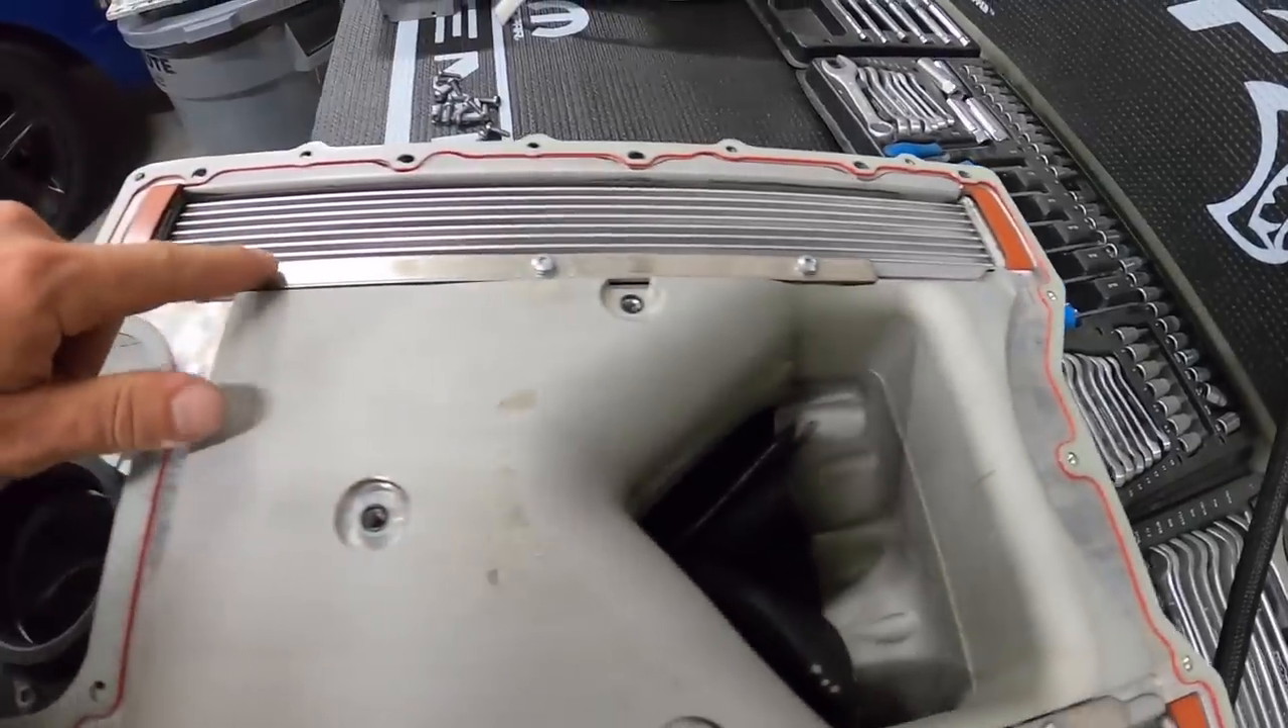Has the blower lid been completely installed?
No.